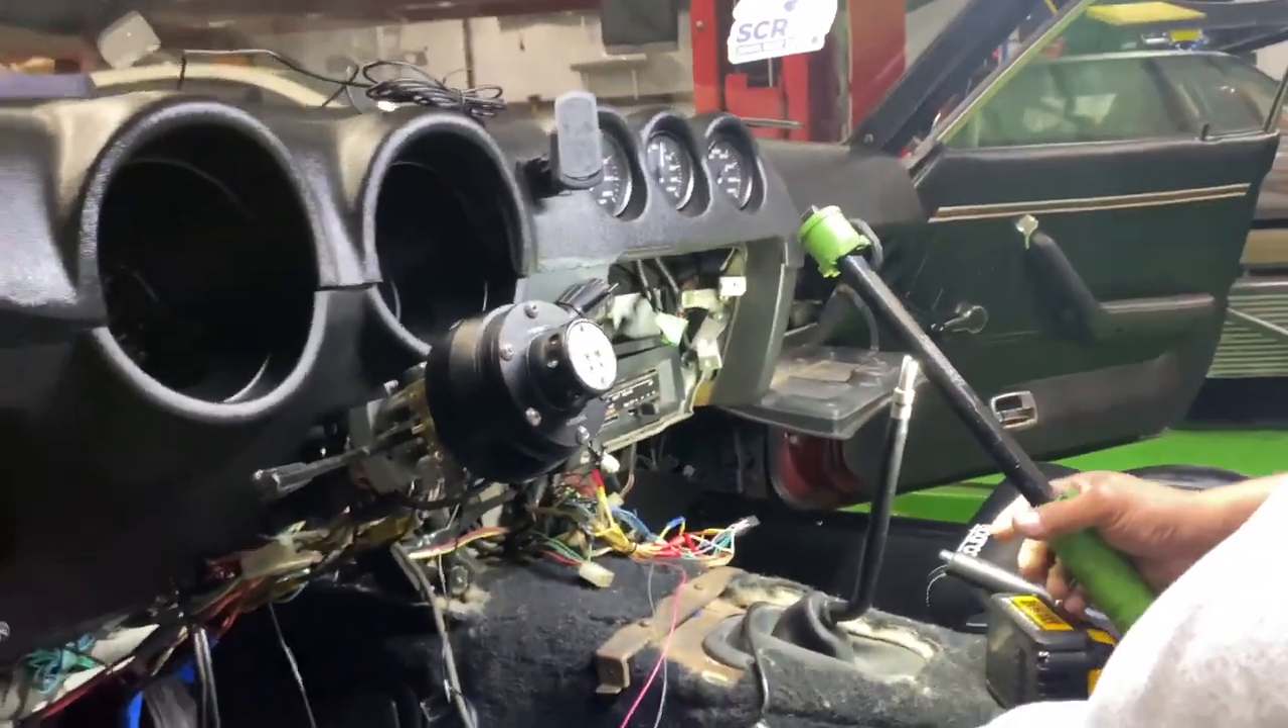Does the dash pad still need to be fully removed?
Yes.